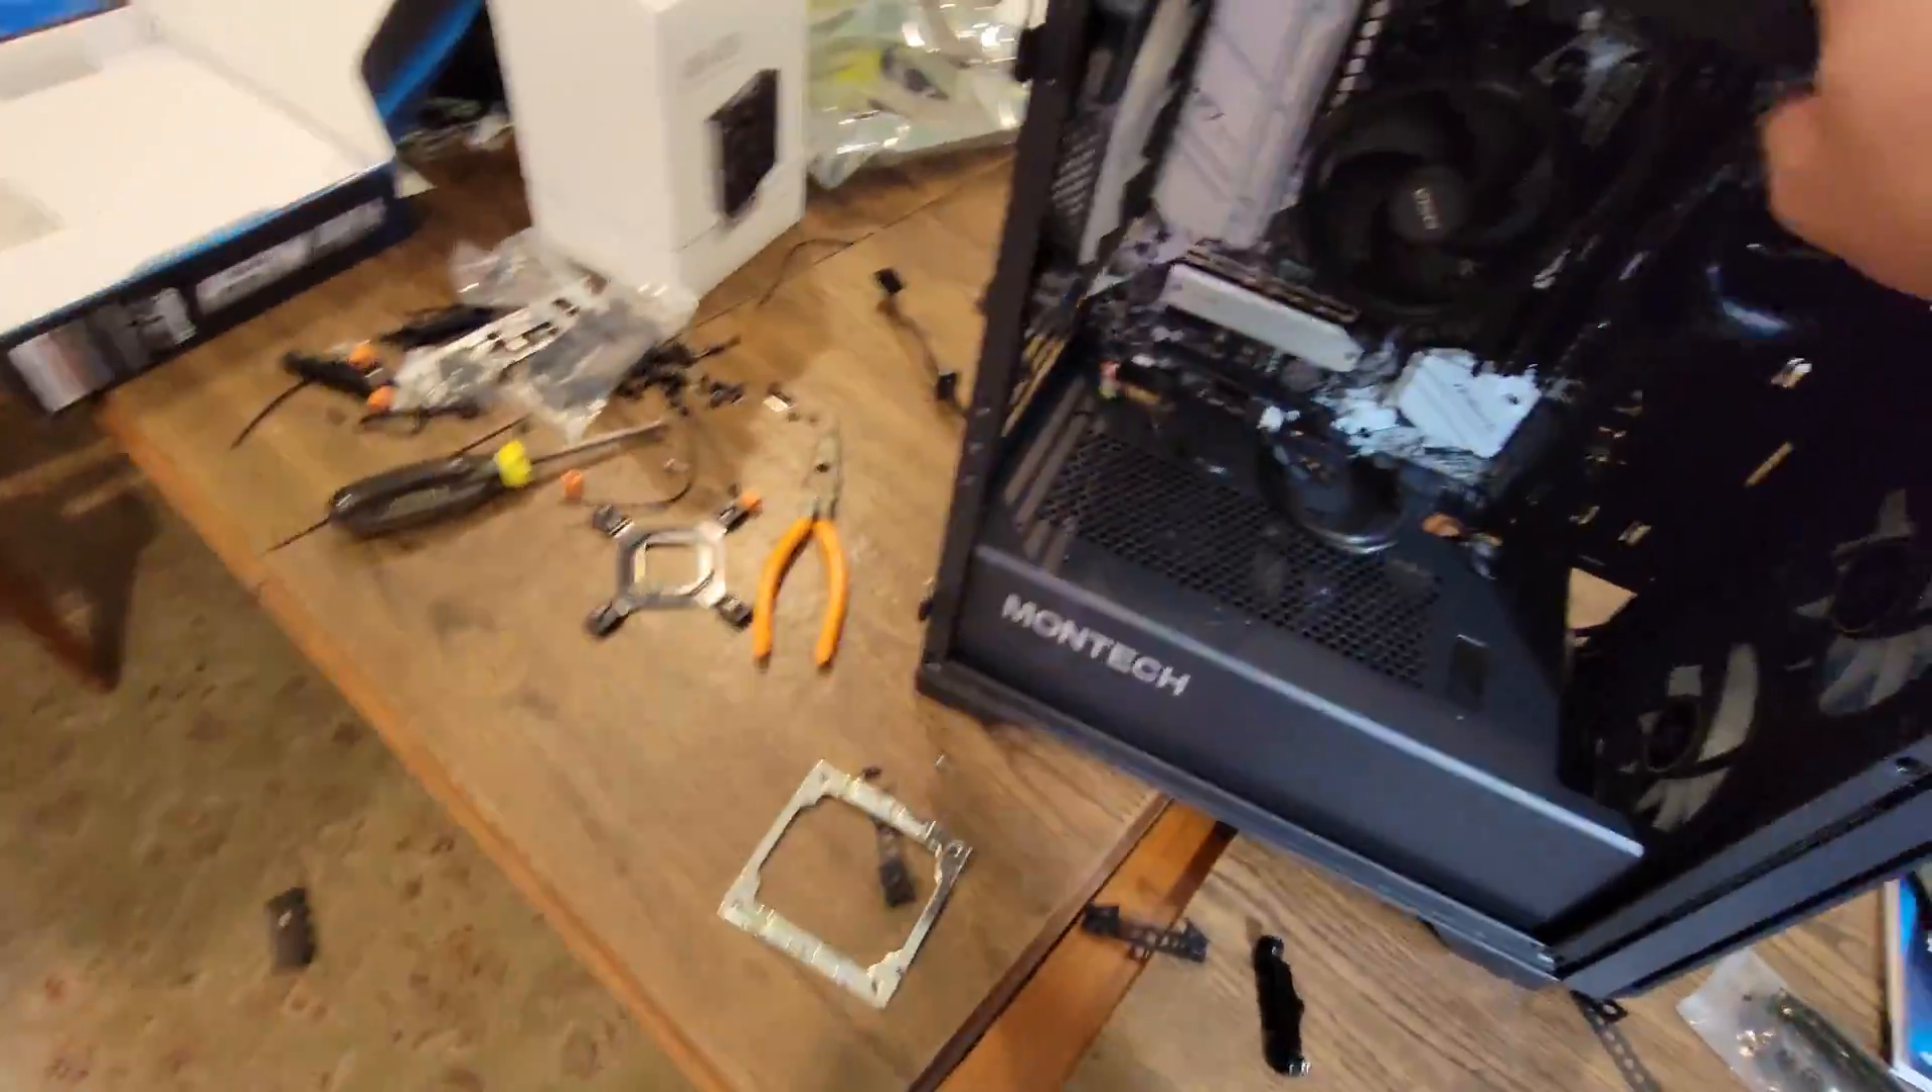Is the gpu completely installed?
No.